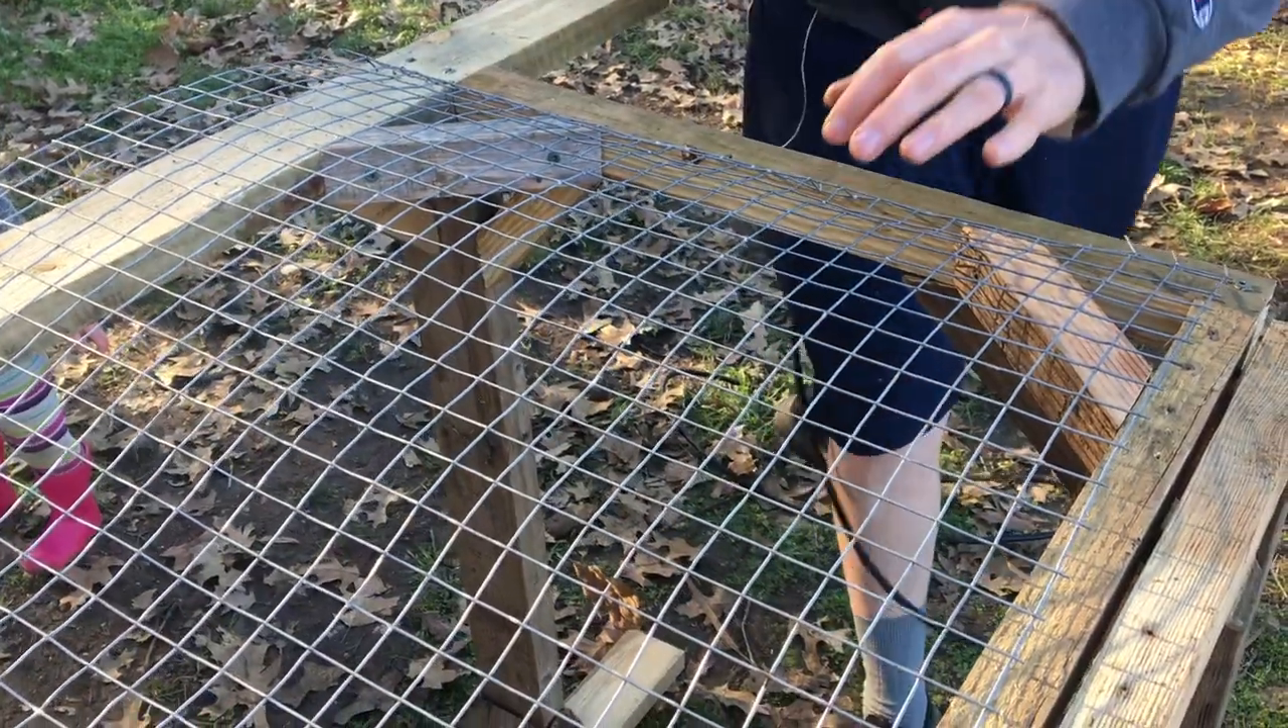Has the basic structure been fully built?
Yes.